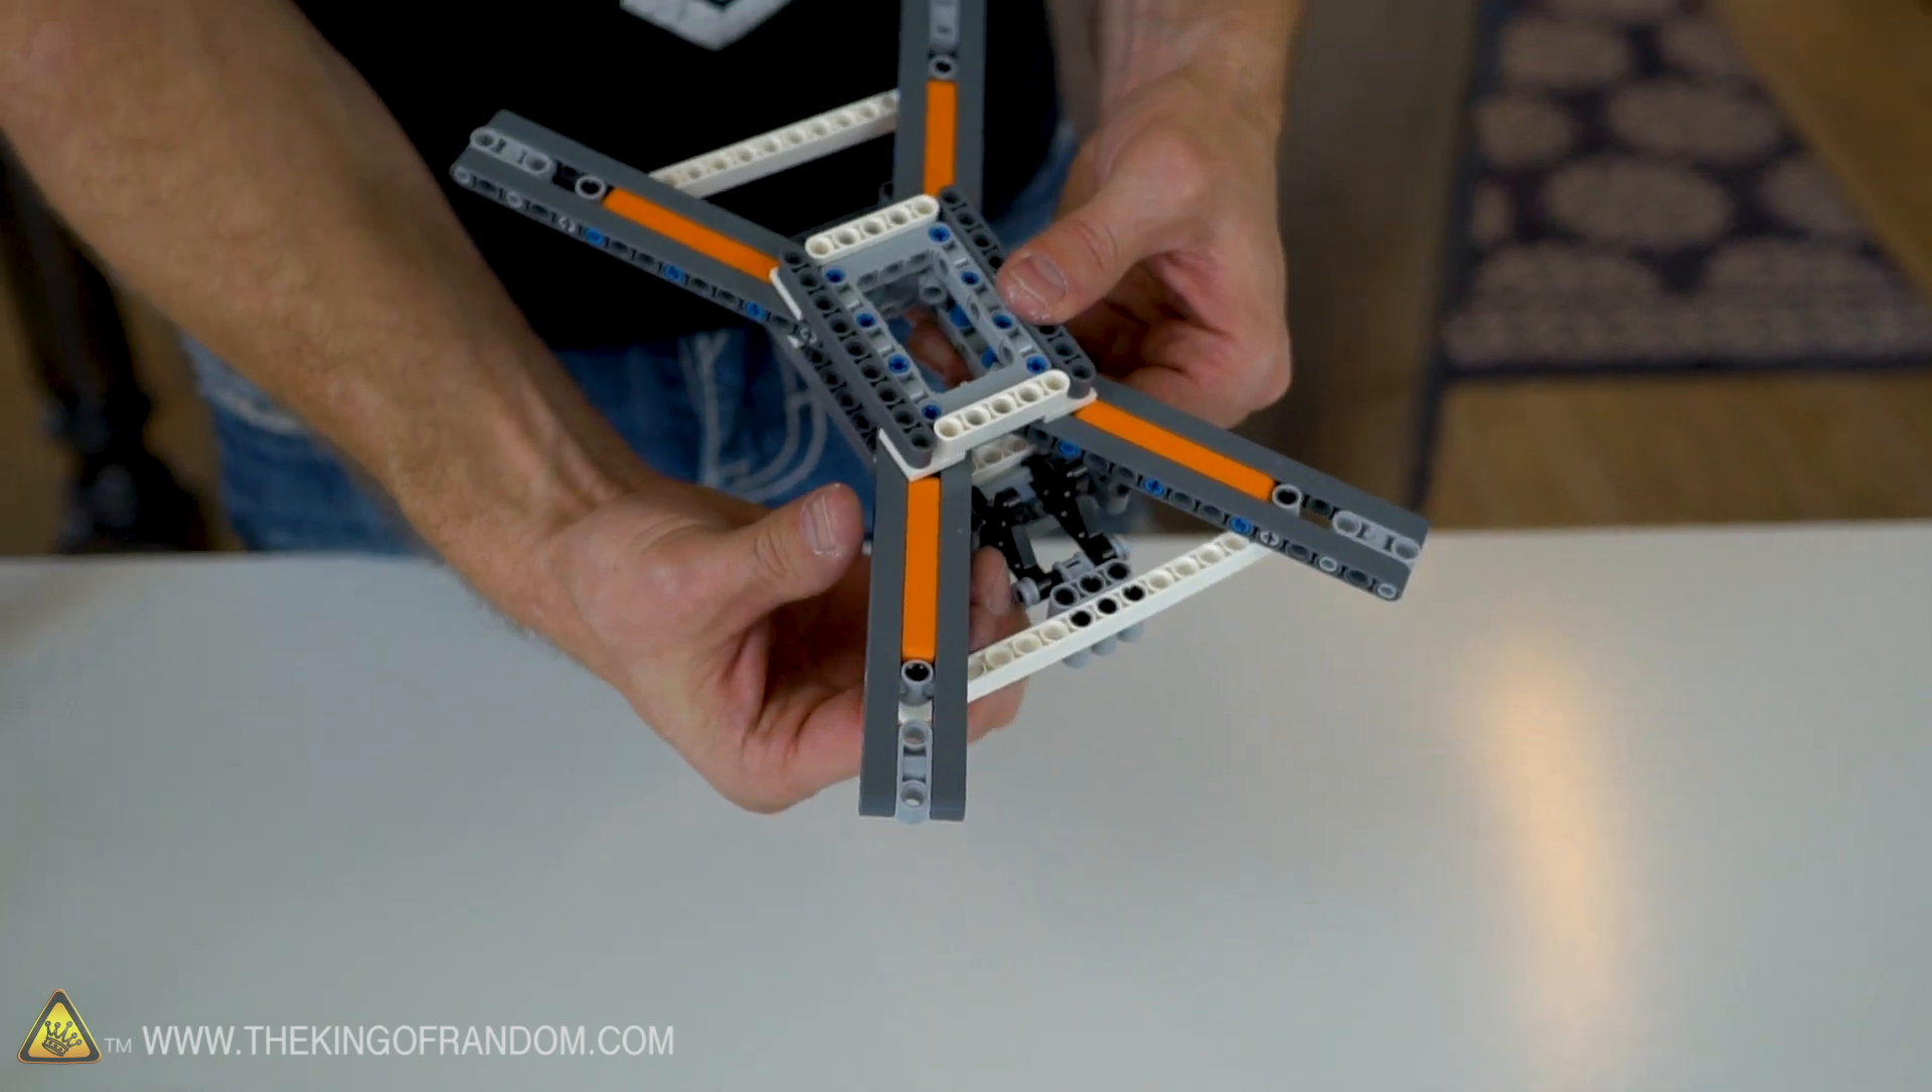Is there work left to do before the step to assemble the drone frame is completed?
No.